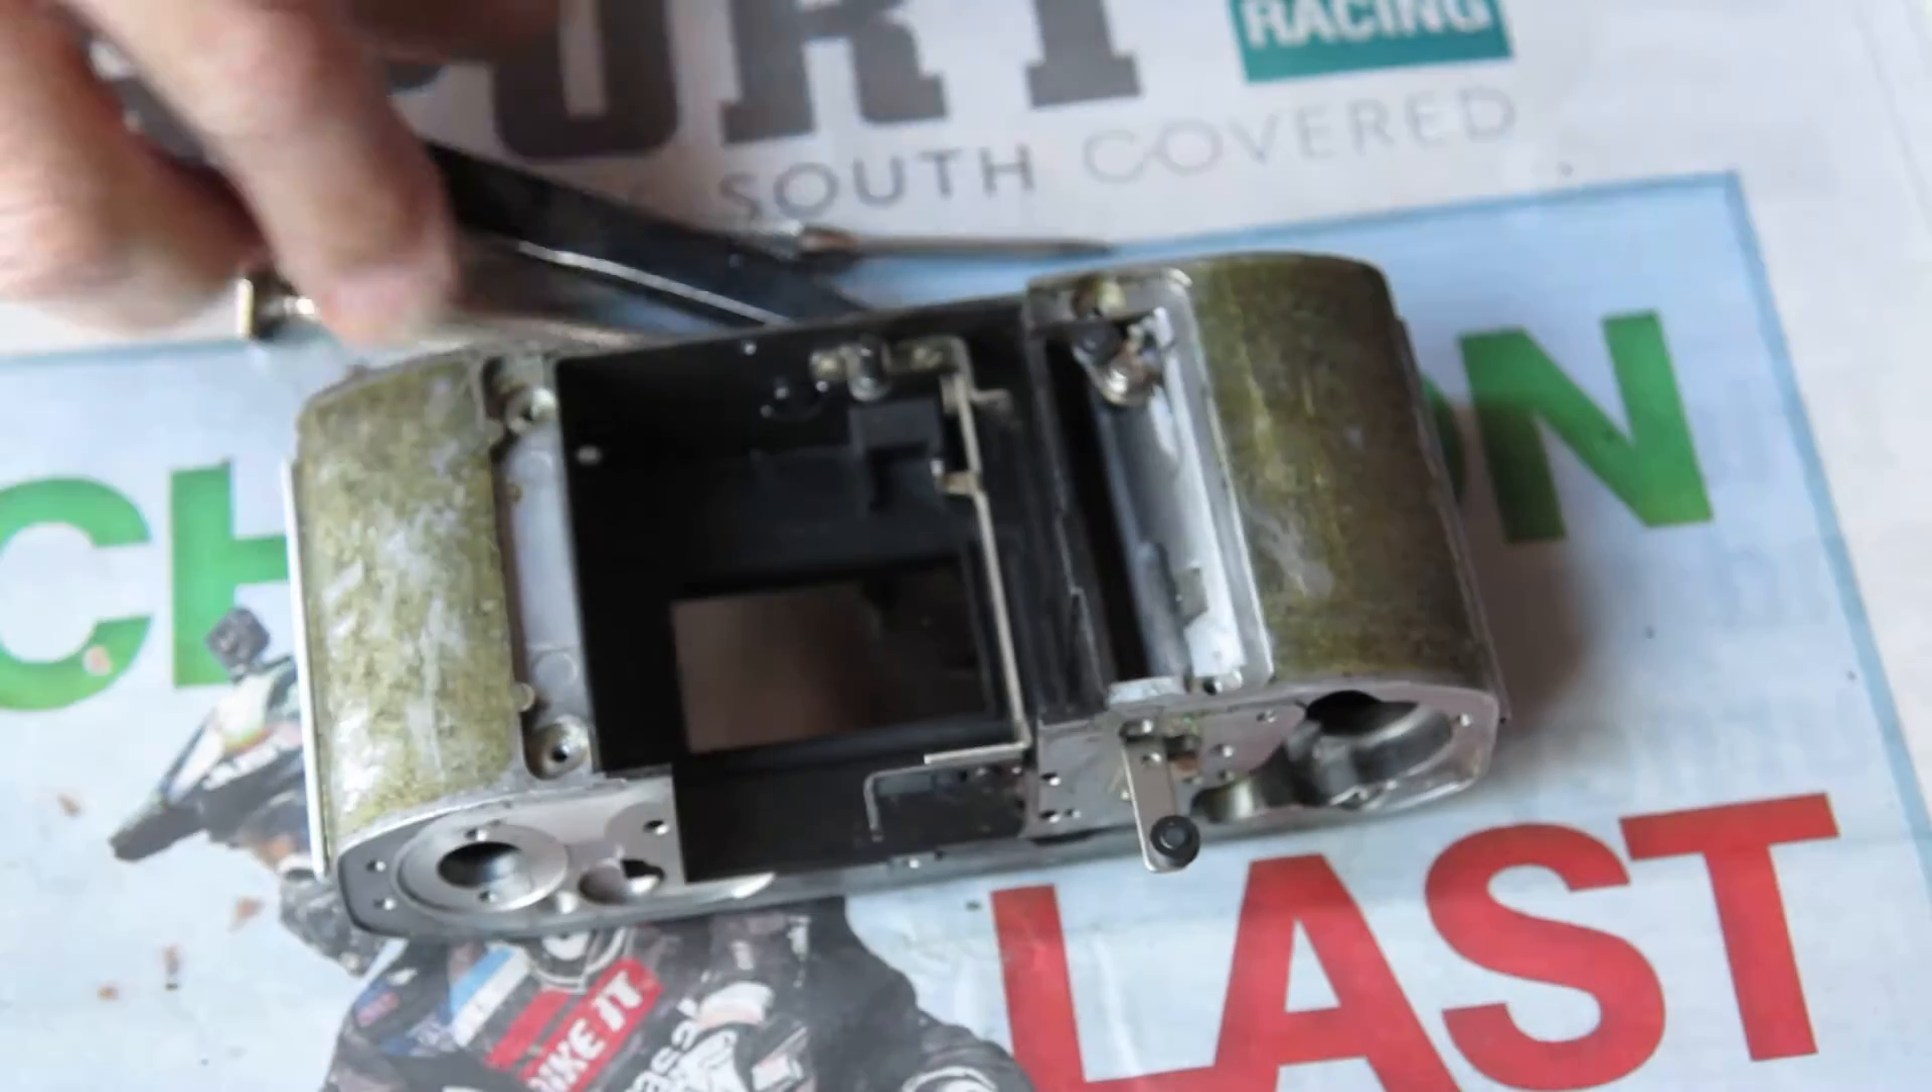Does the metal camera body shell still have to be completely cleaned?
Yes.